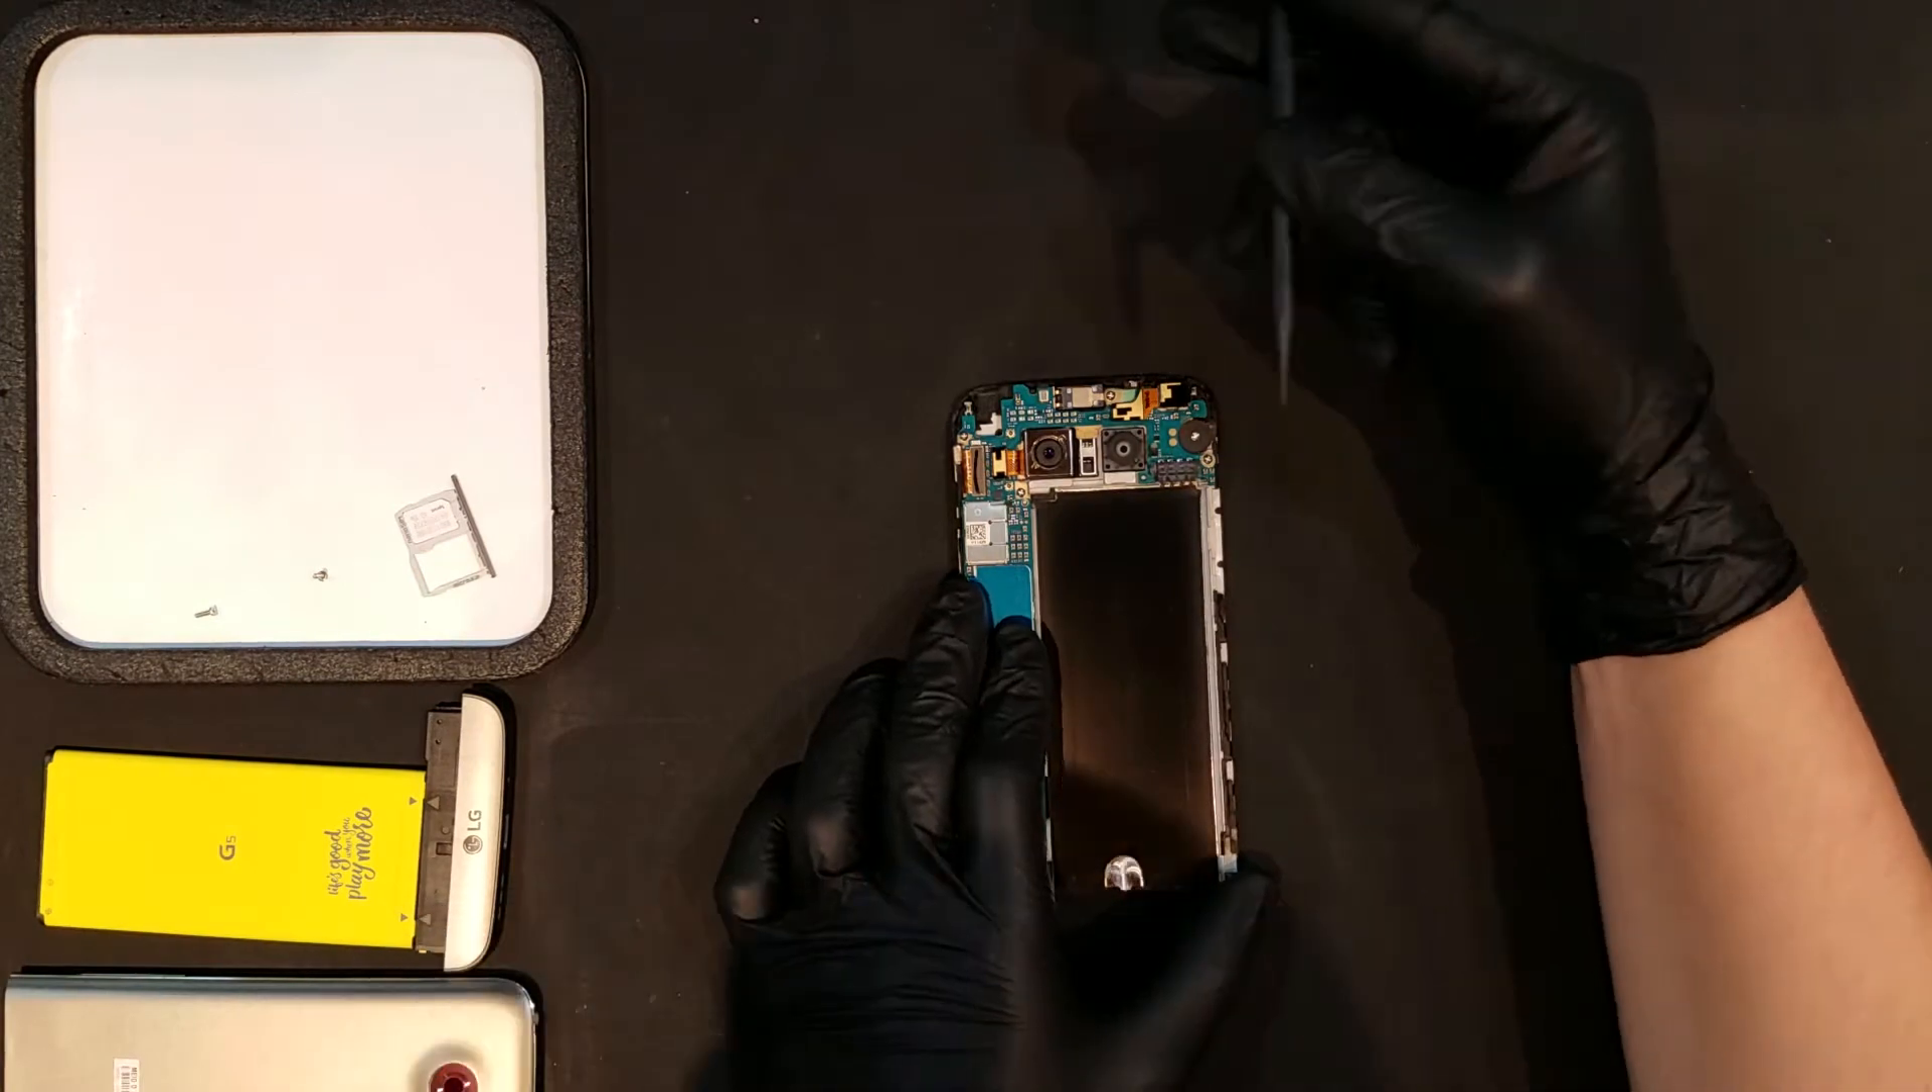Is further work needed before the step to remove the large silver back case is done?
No.